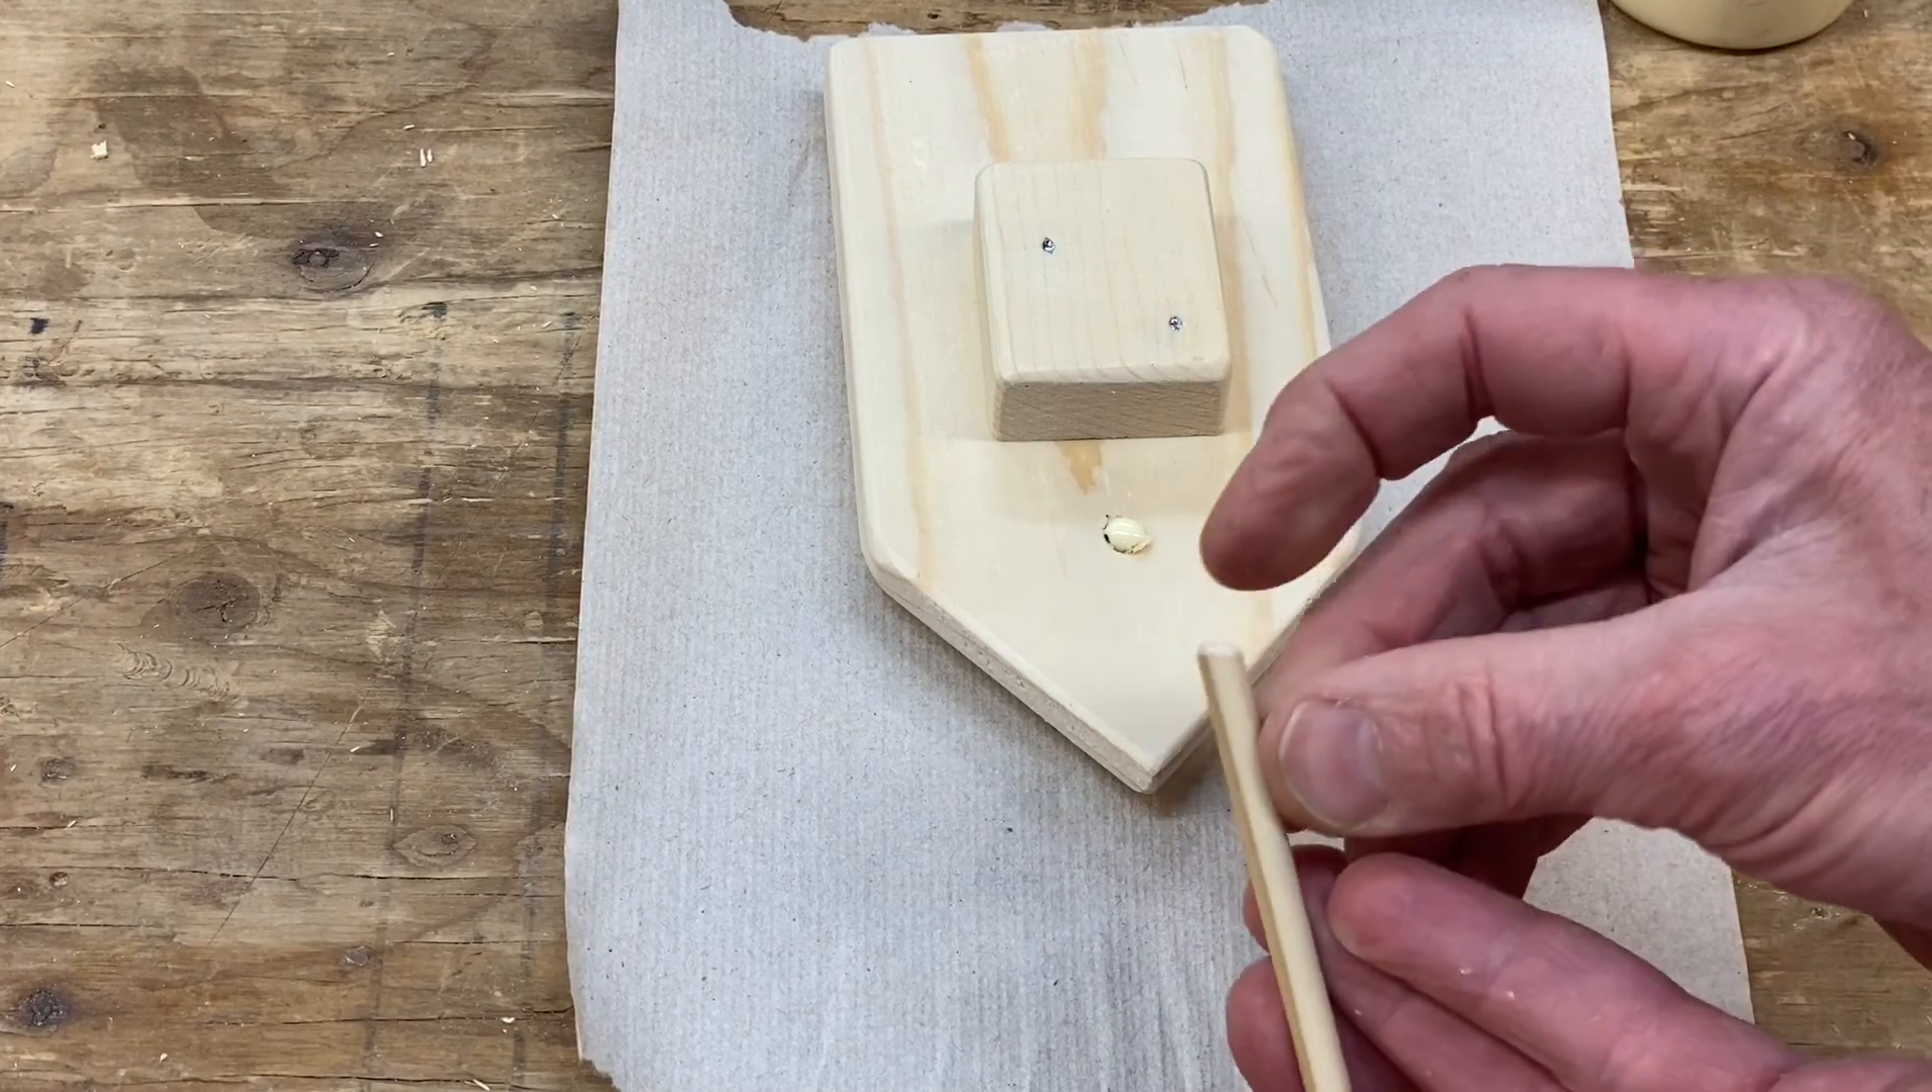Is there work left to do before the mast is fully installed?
Yes.